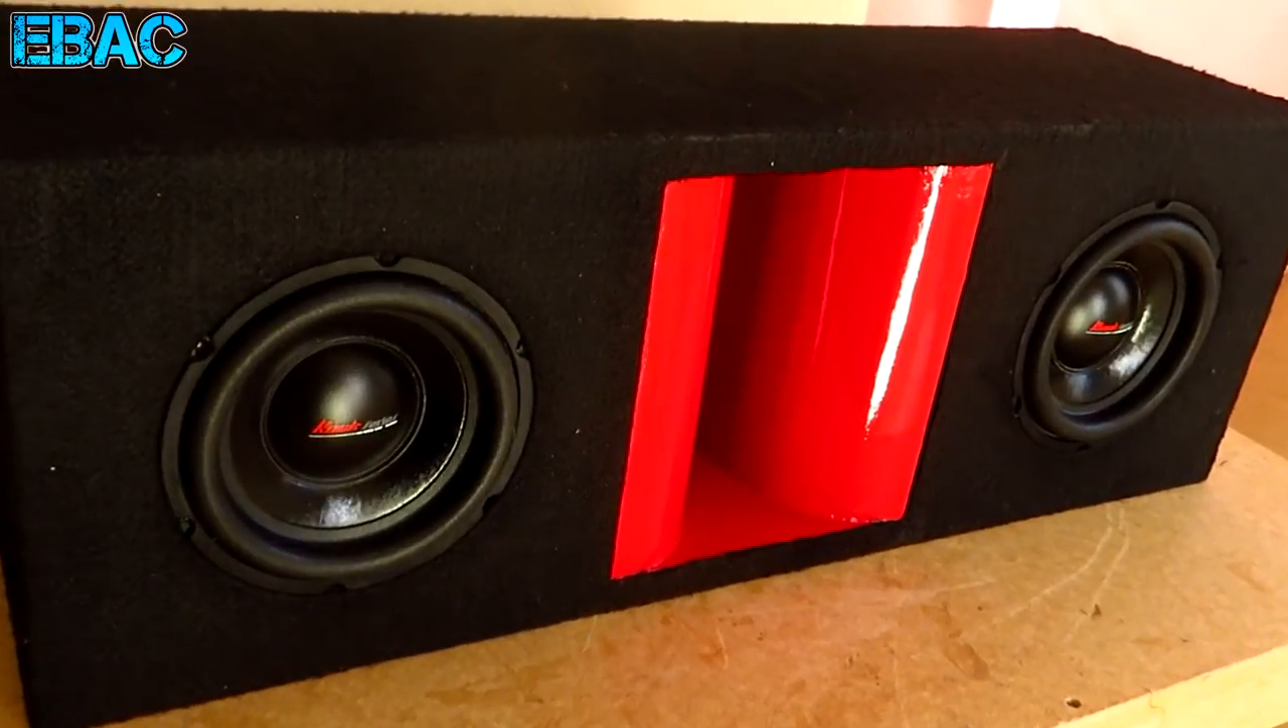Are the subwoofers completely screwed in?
Yes.